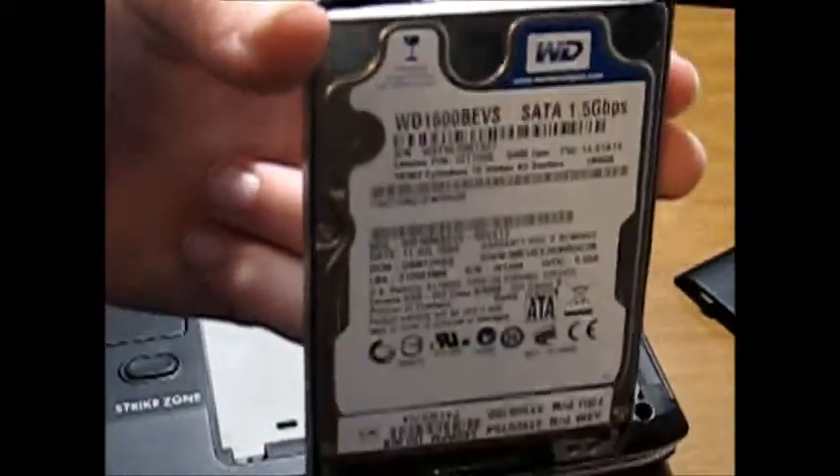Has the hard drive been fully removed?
Yes.